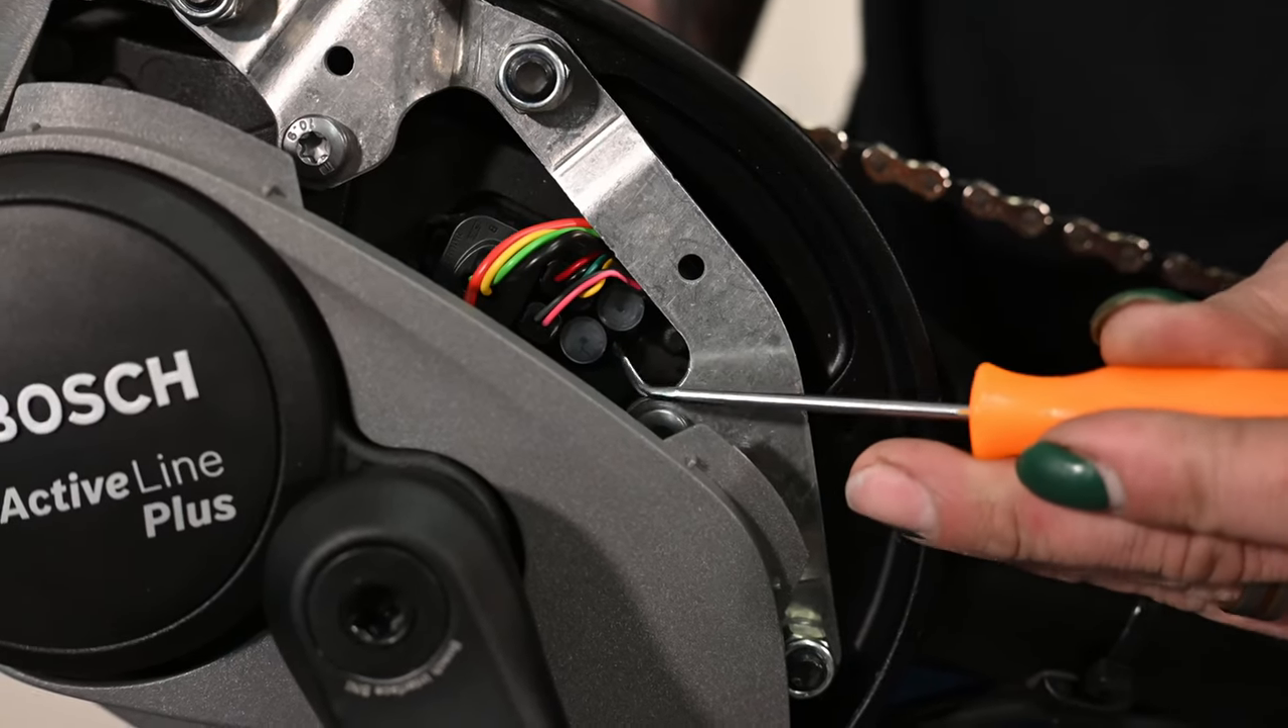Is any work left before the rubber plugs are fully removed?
Yes.